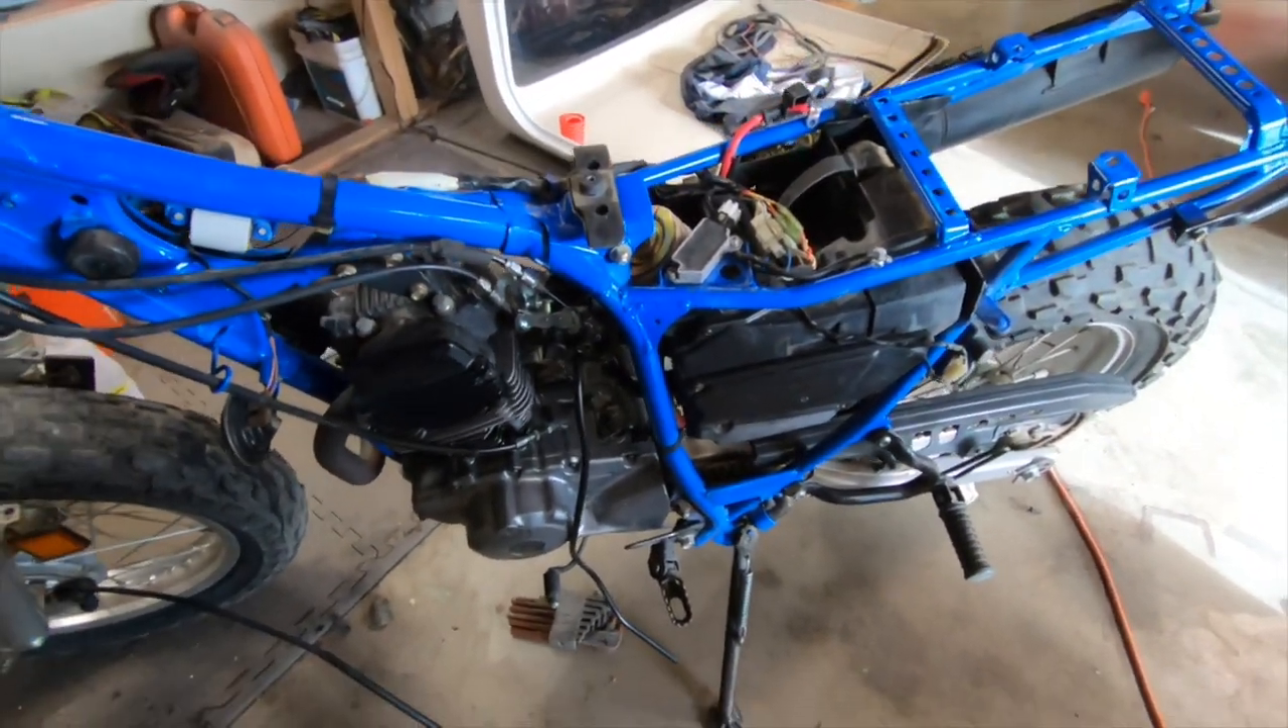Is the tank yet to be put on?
Yes.